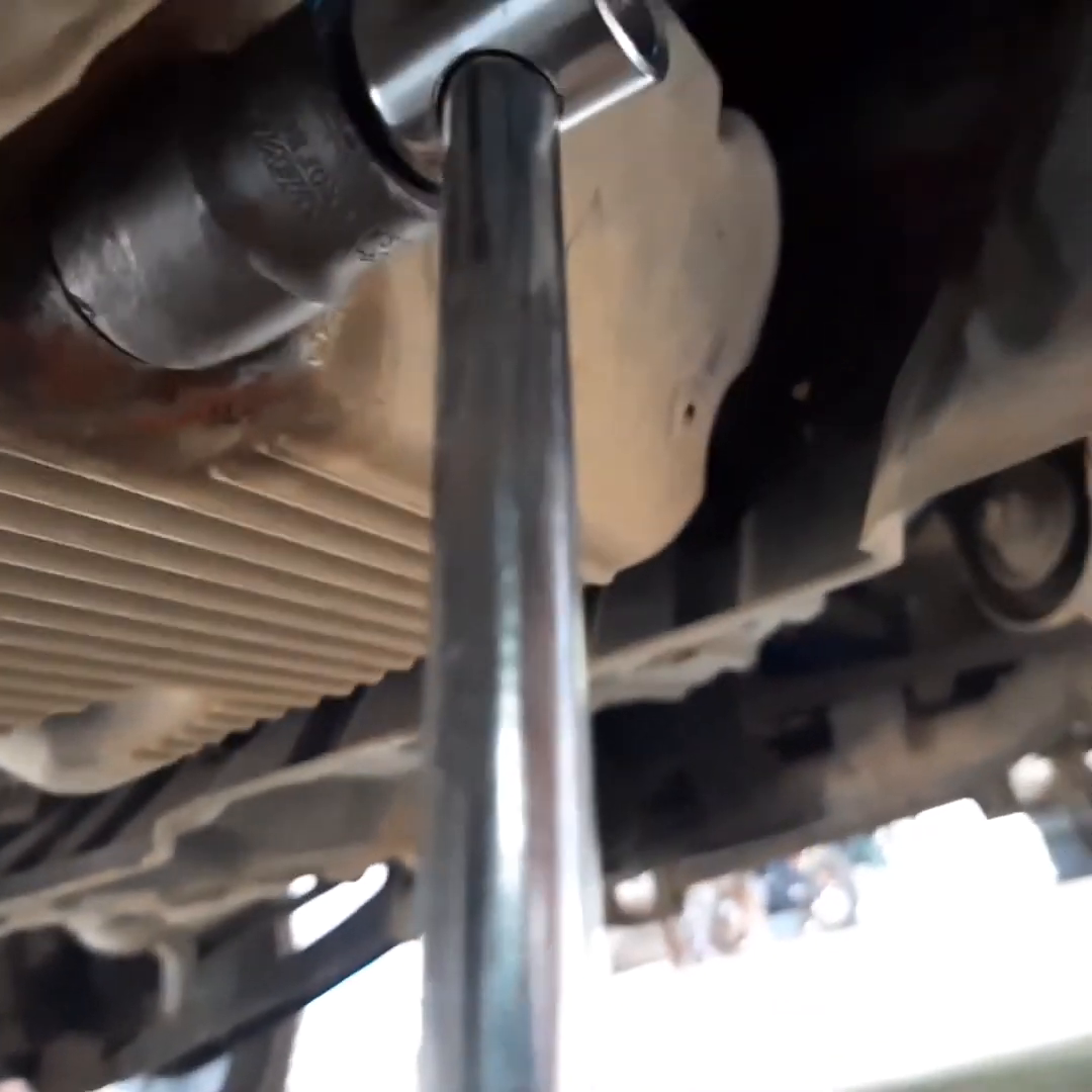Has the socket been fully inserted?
Yes.